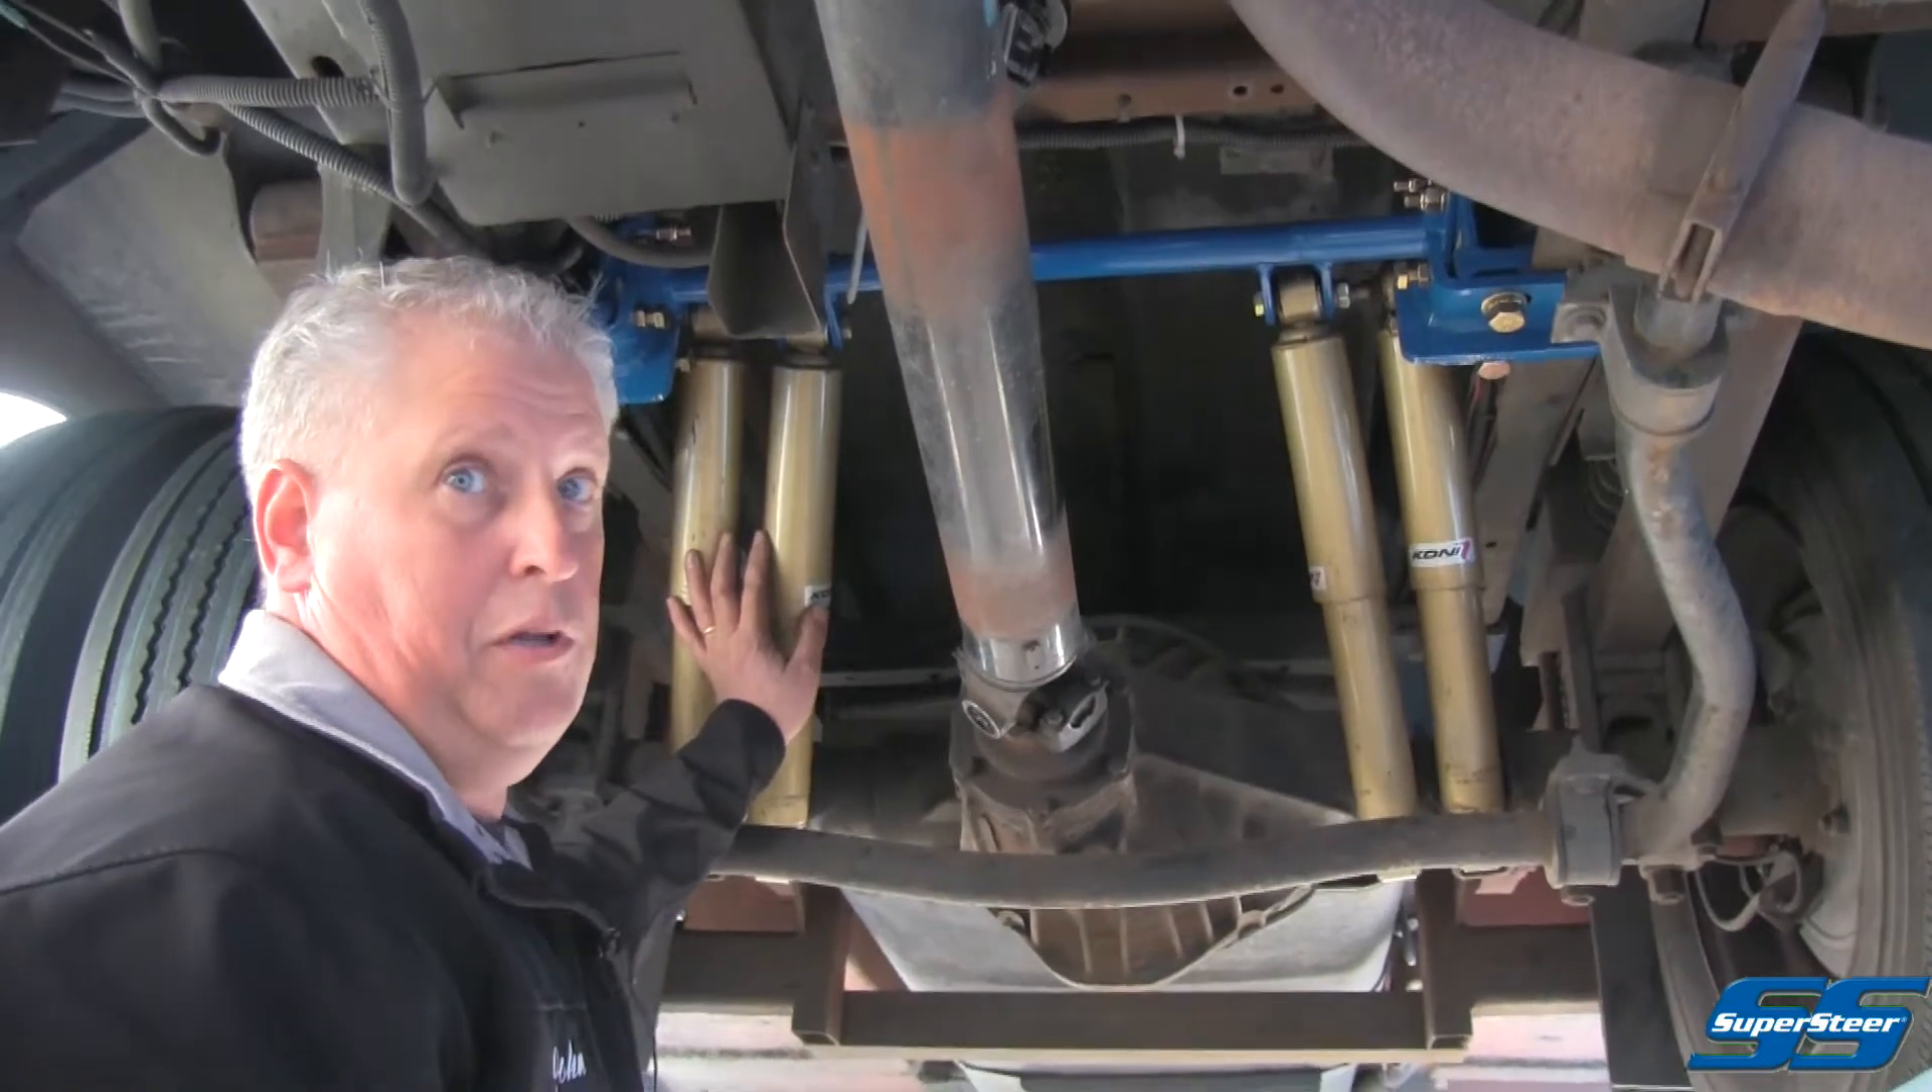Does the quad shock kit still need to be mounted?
No.